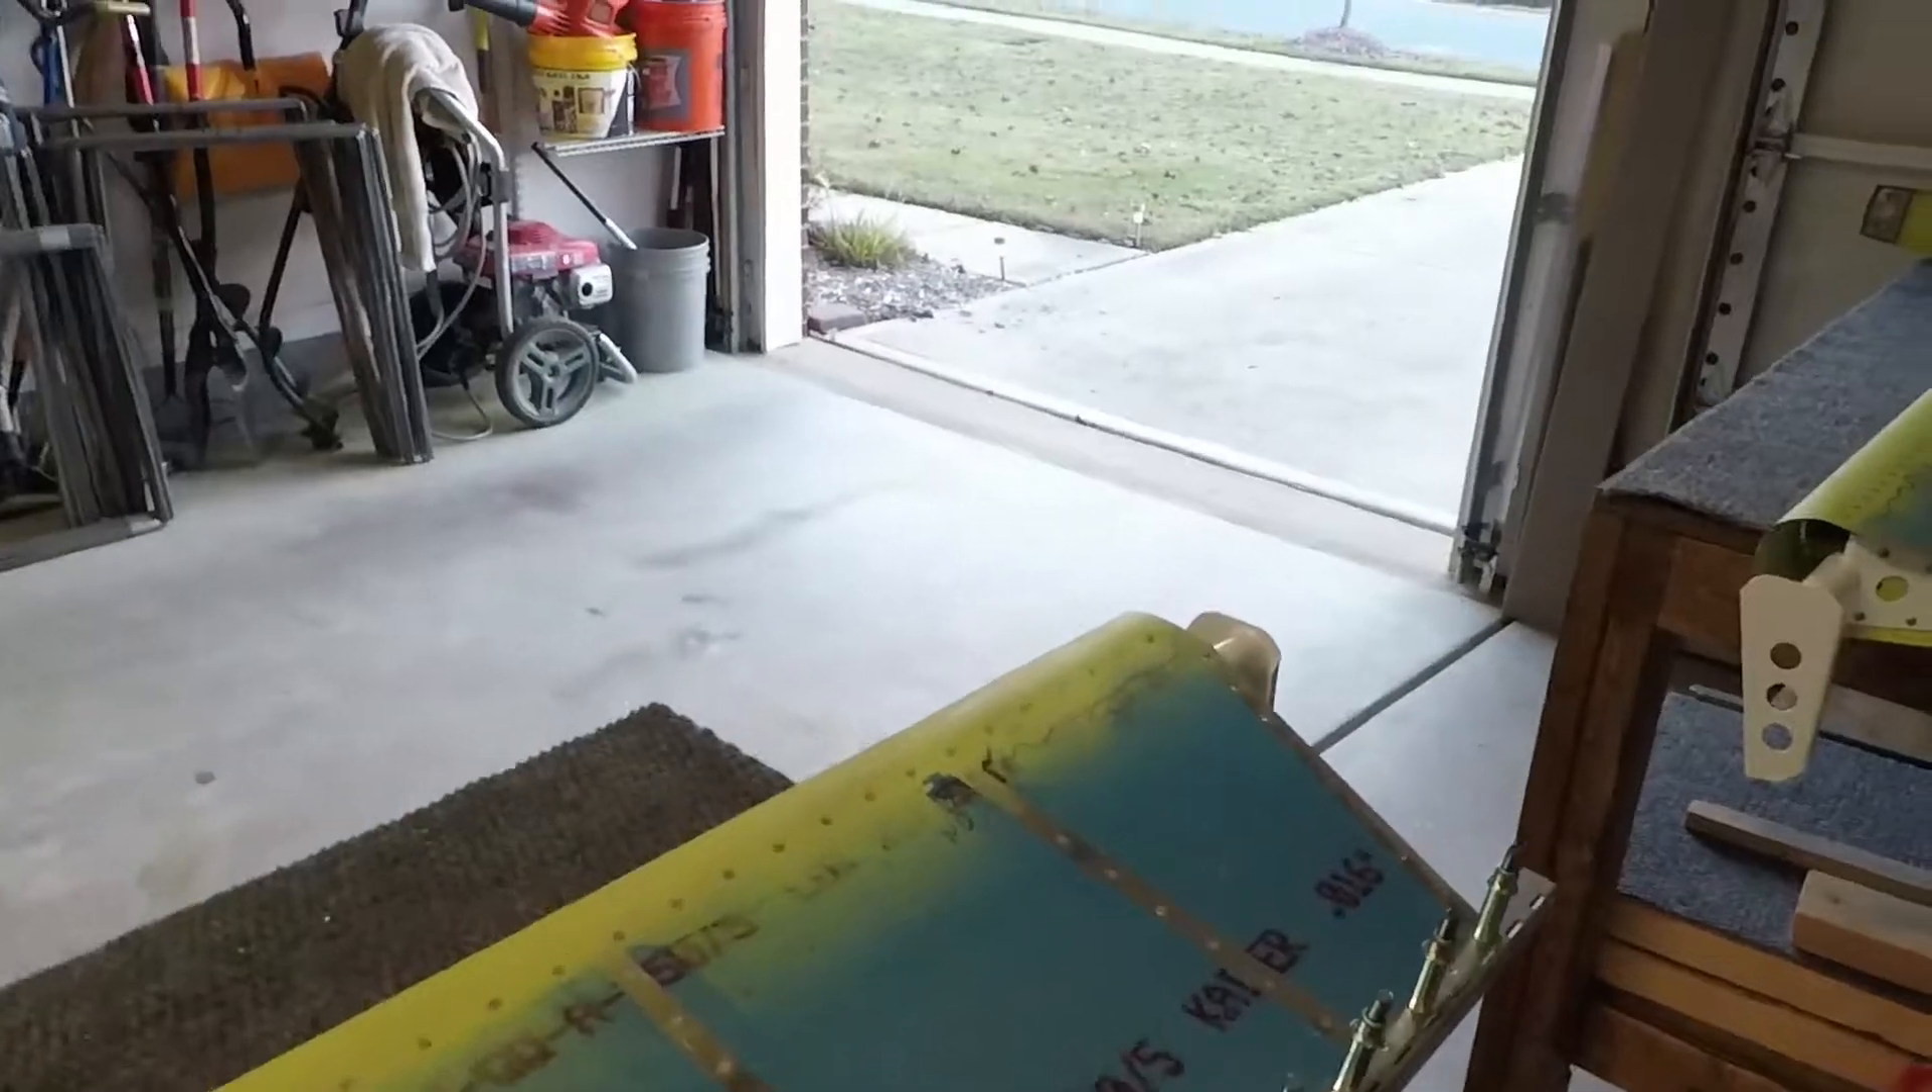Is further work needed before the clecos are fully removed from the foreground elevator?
Yes.